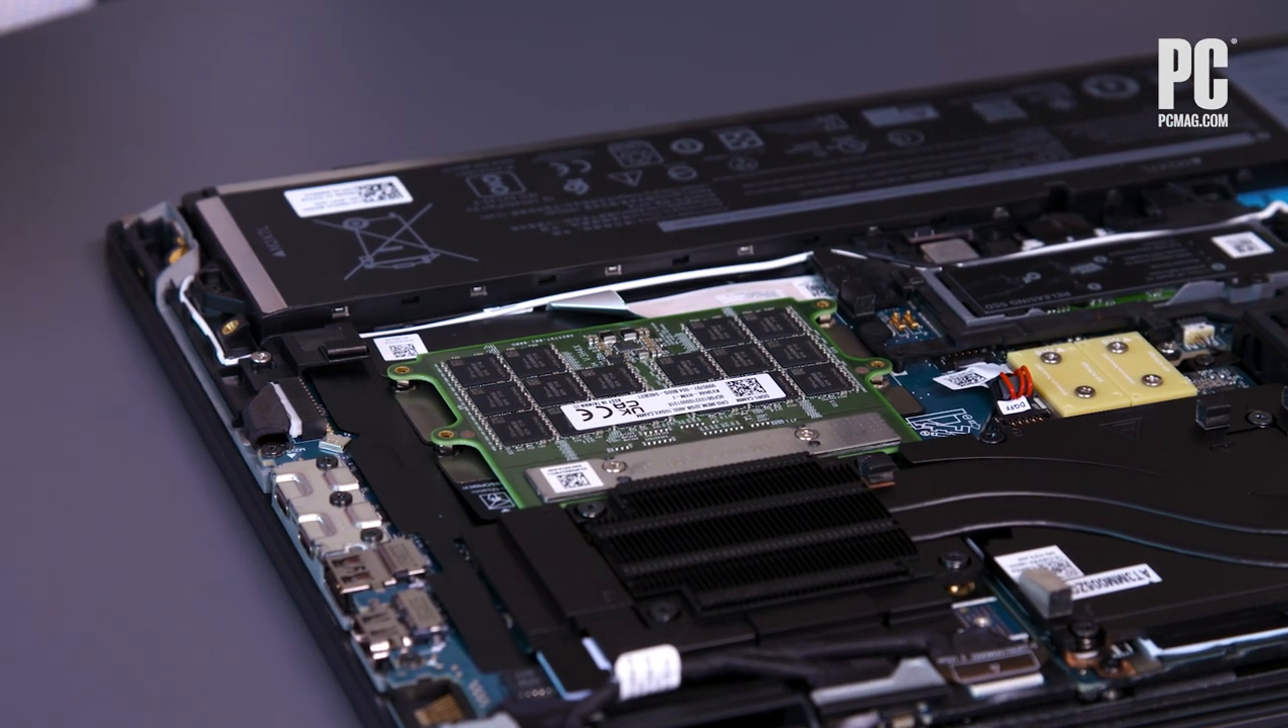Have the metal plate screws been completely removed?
No.